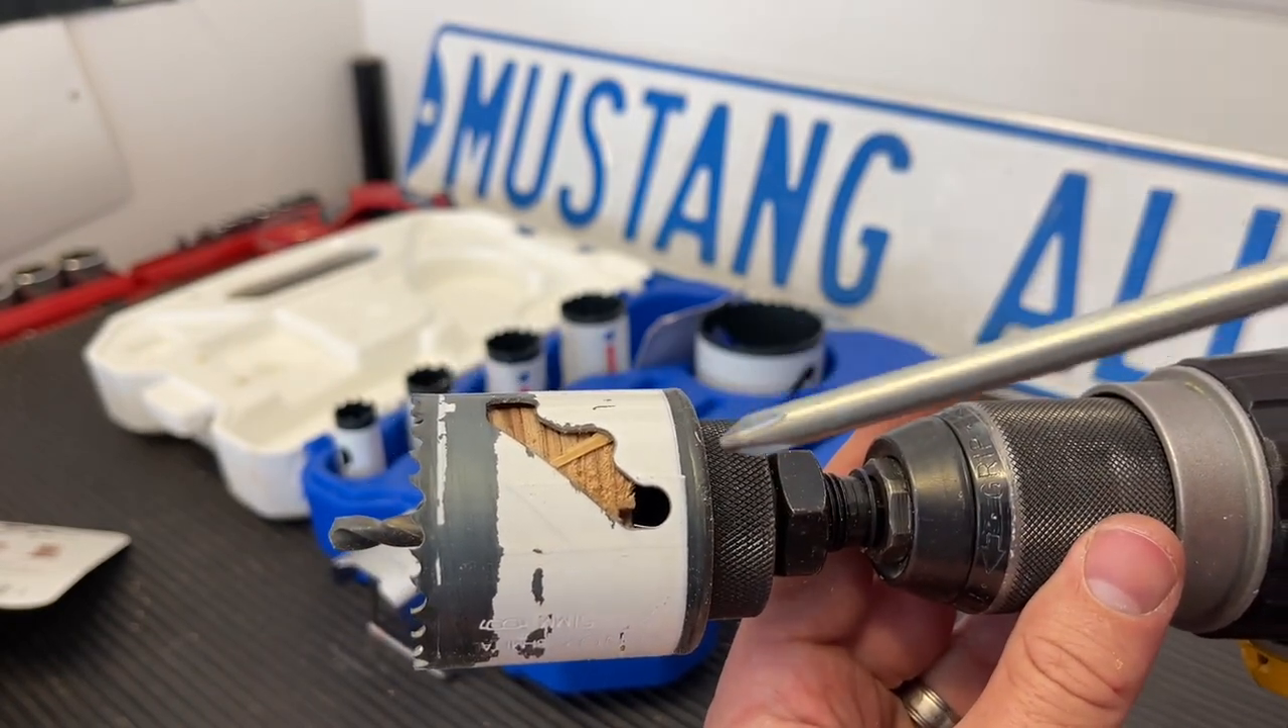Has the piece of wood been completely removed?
No.